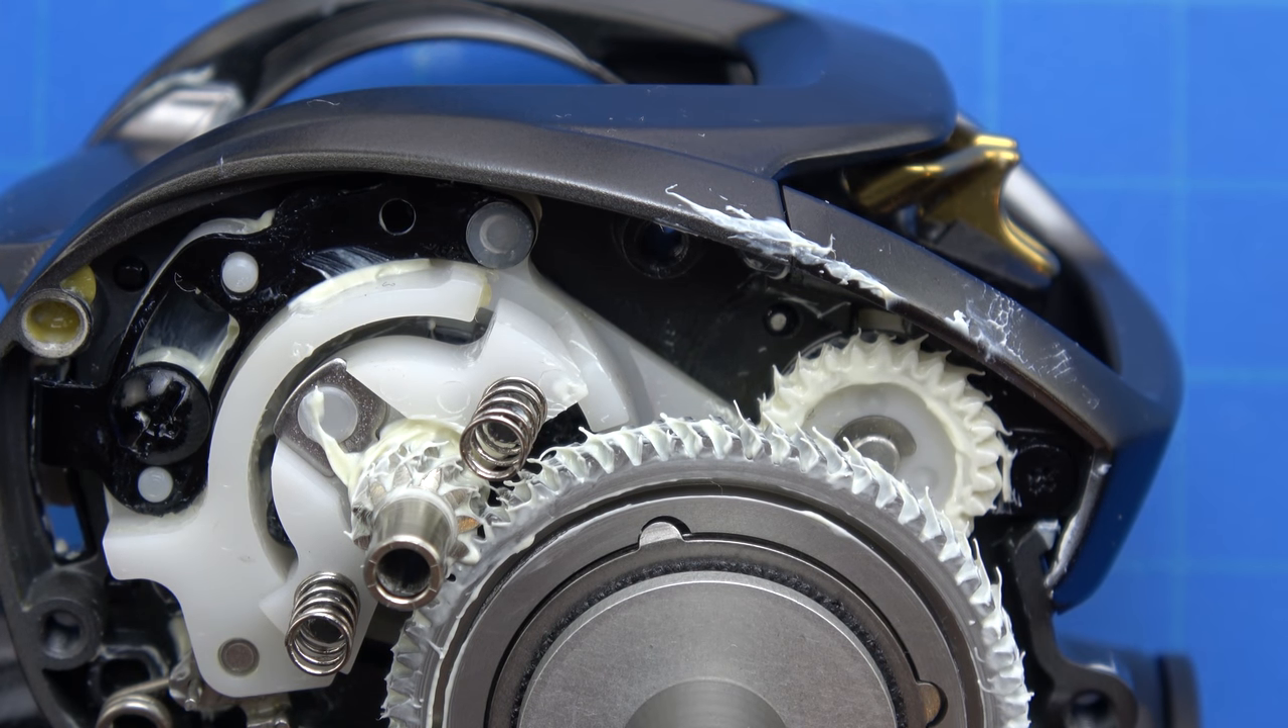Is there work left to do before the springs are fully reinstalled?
No.